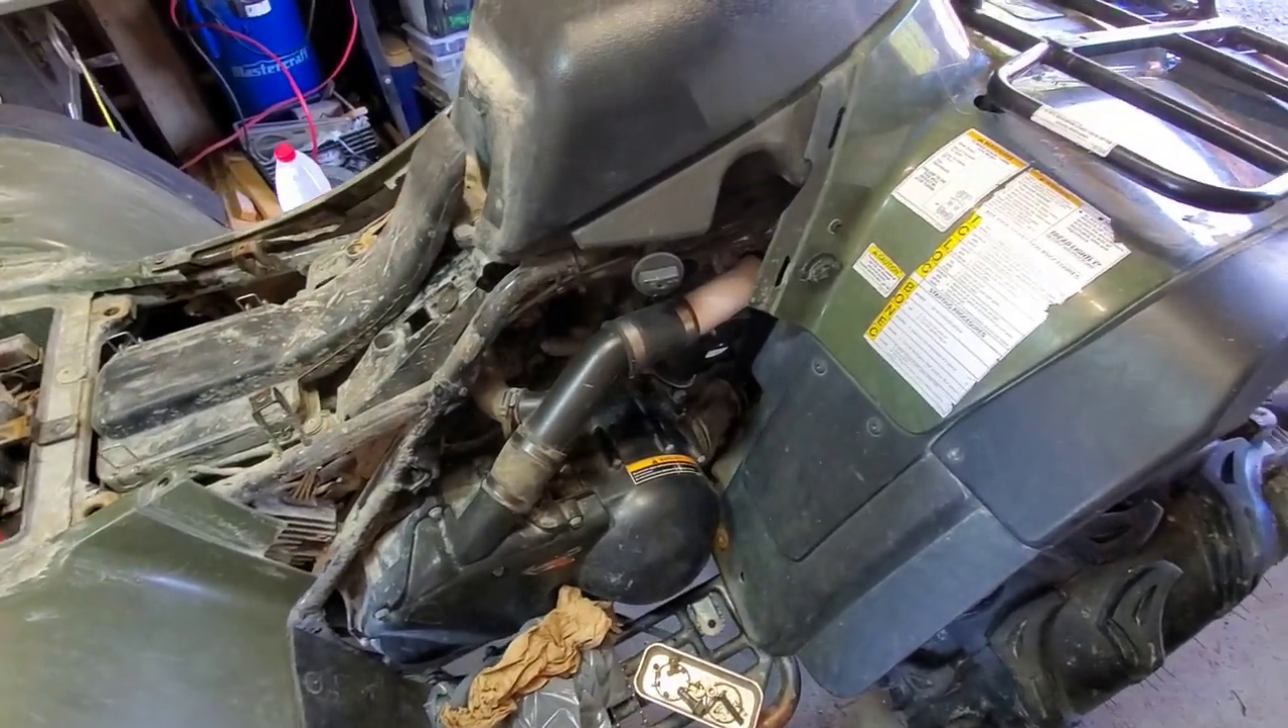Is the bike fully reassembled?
No.